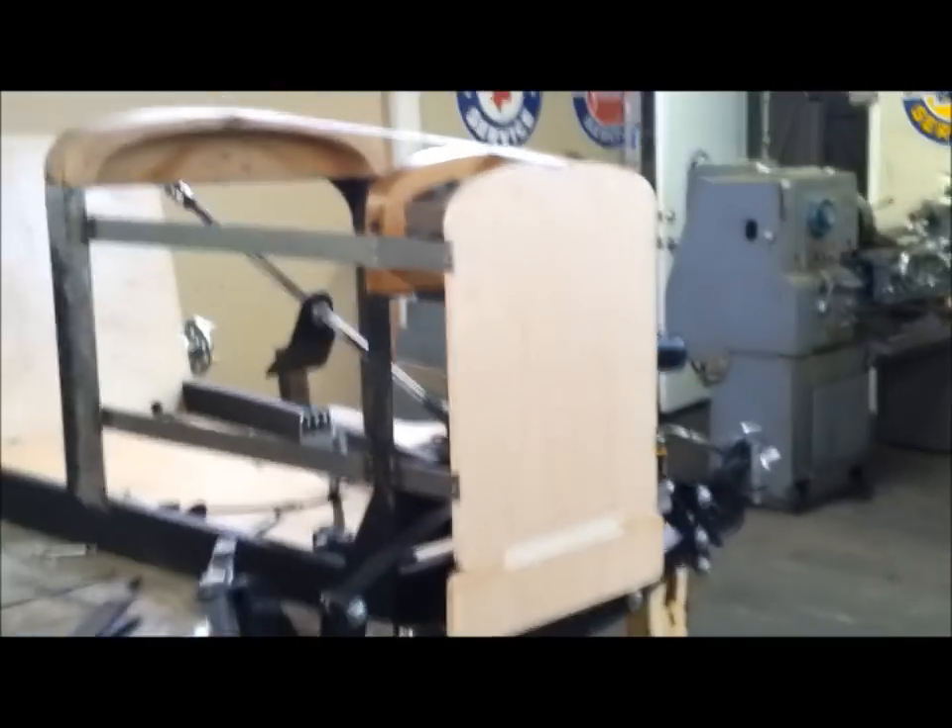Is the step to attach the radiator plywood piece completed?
Yes.